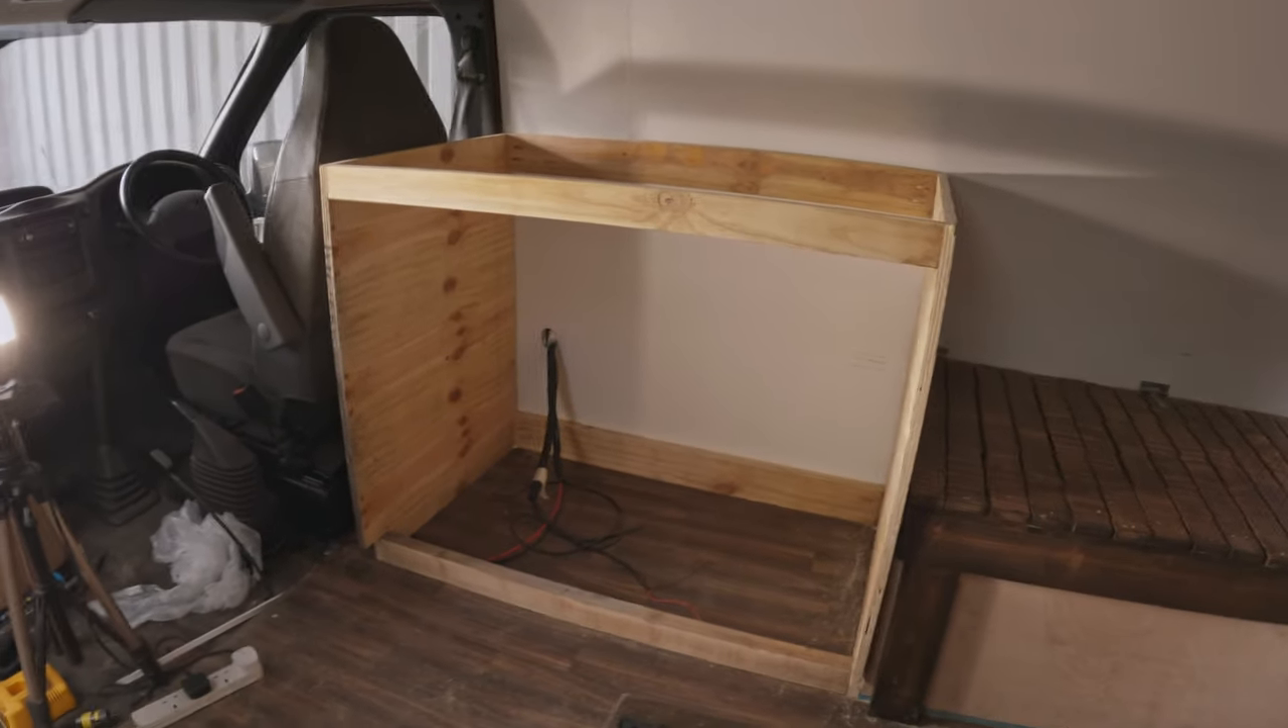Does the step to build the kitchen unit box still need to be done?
No.